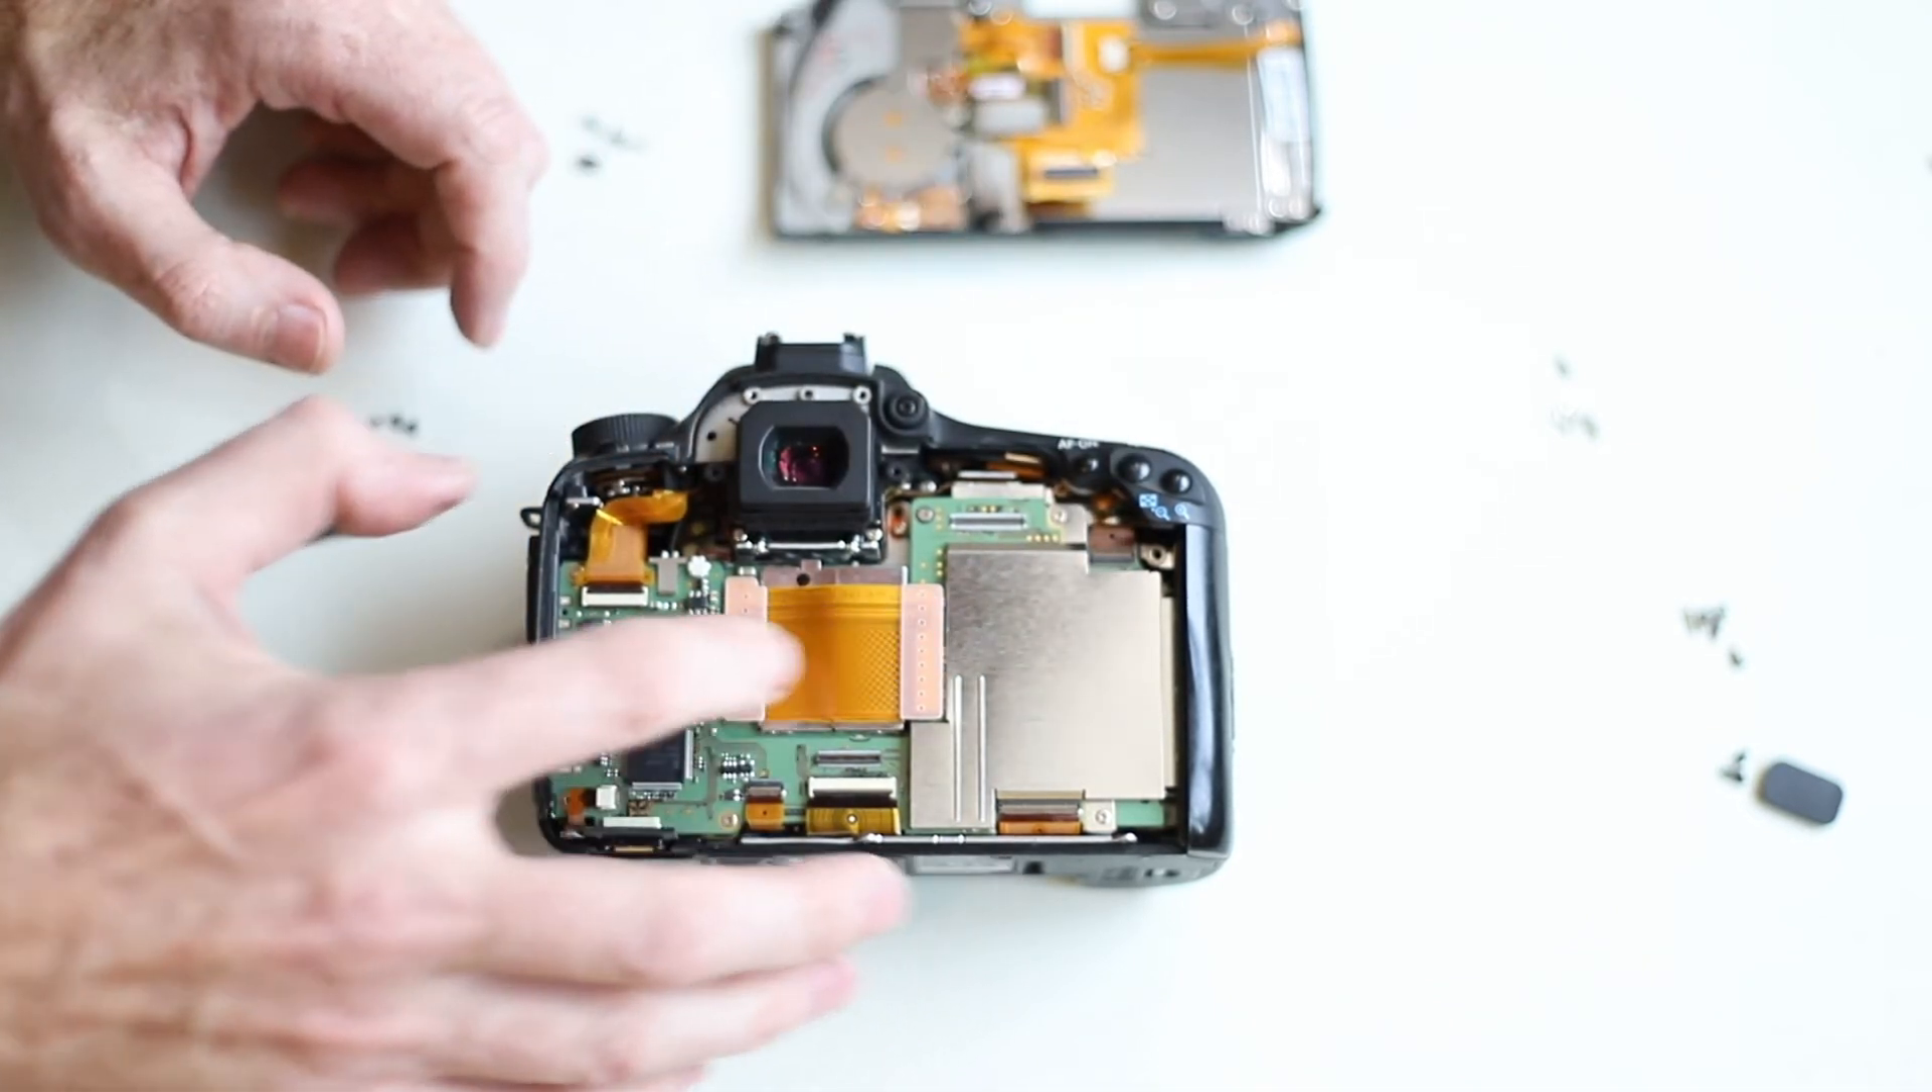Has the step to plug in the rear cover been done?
No.